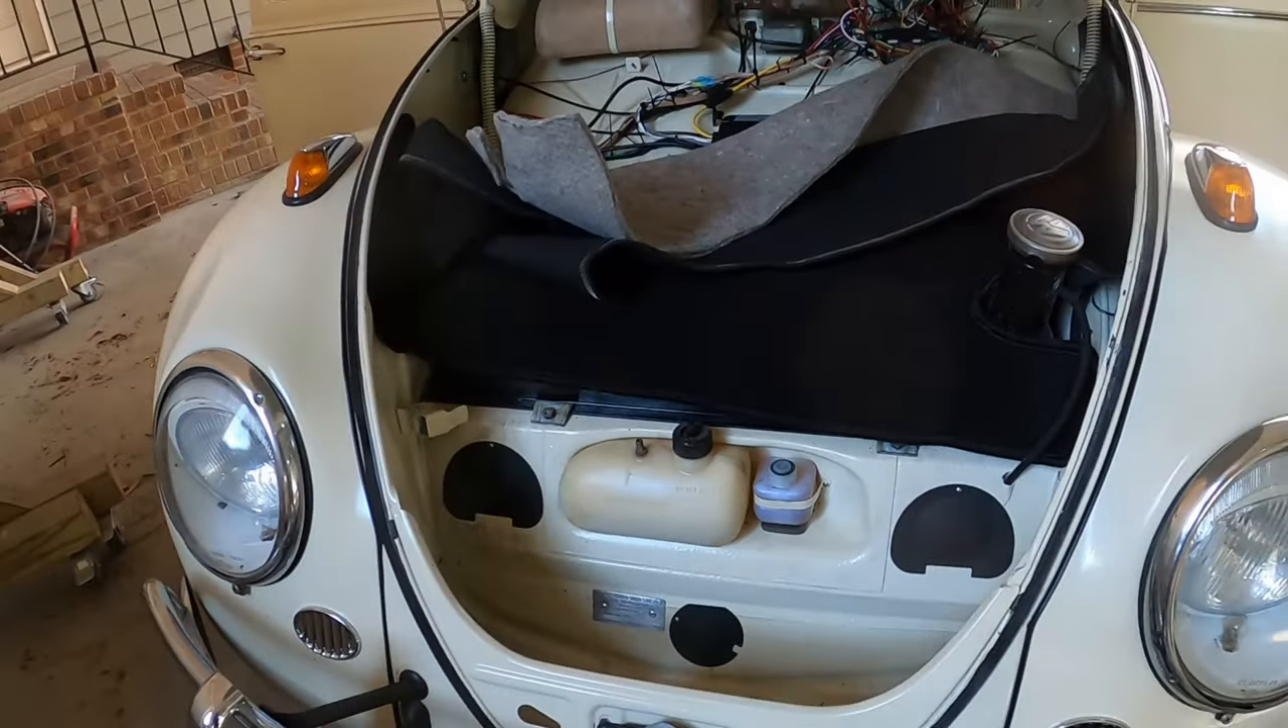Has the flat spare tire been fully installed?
No.